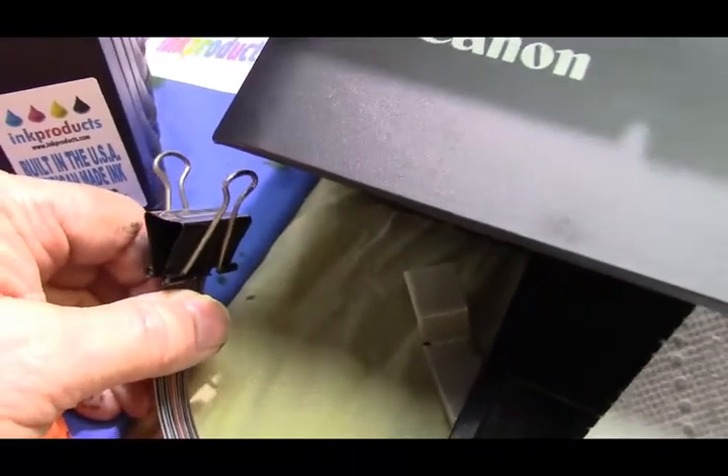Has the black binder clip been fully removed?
No.